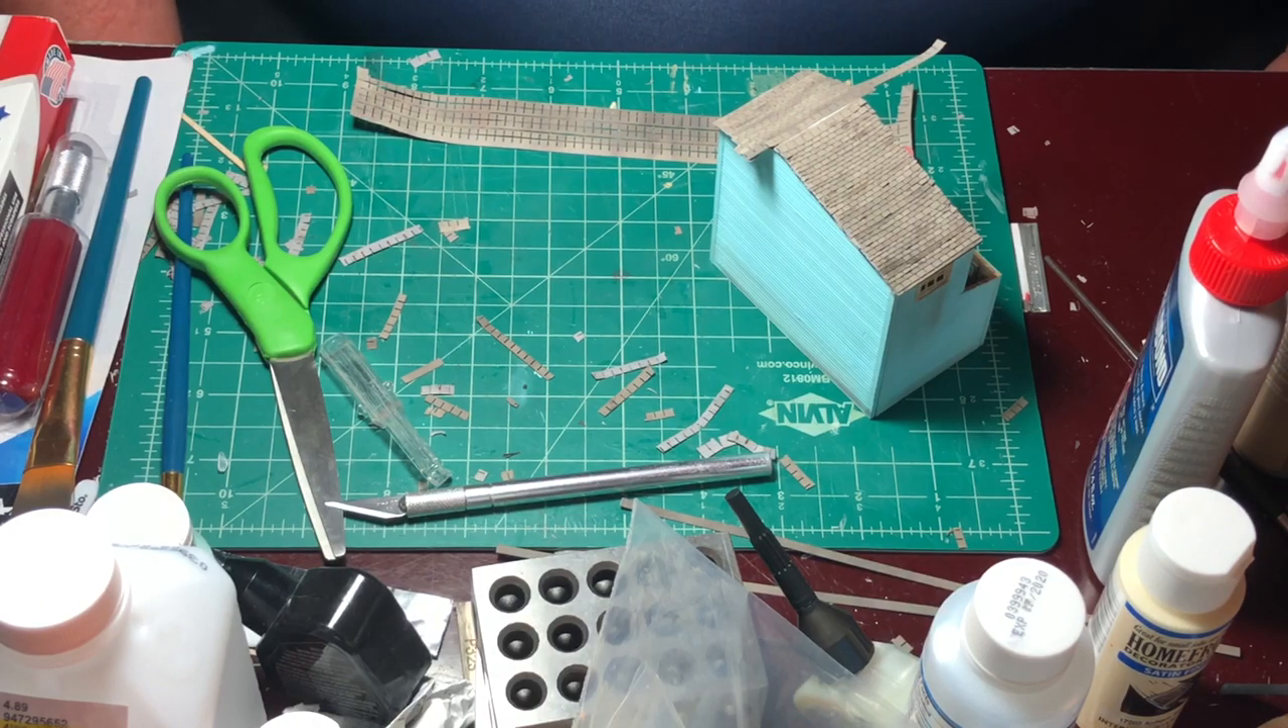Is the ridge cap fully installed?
No.